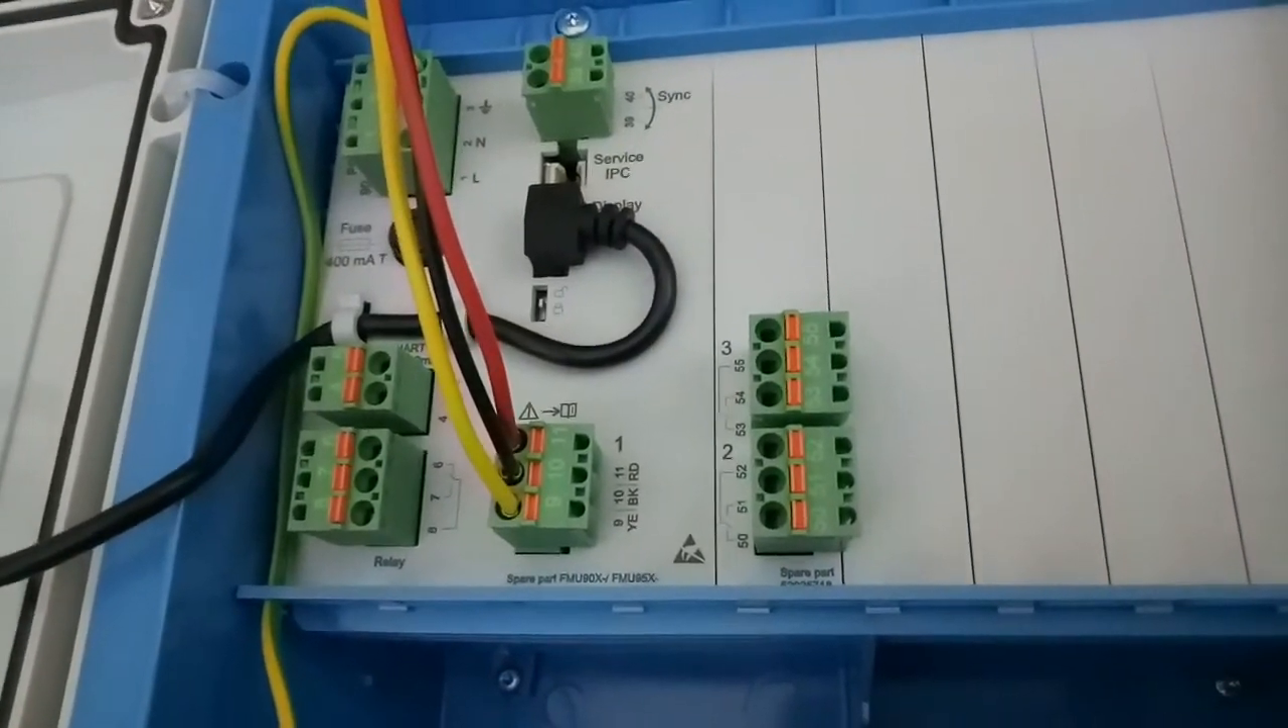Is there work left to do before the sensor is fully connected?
No.